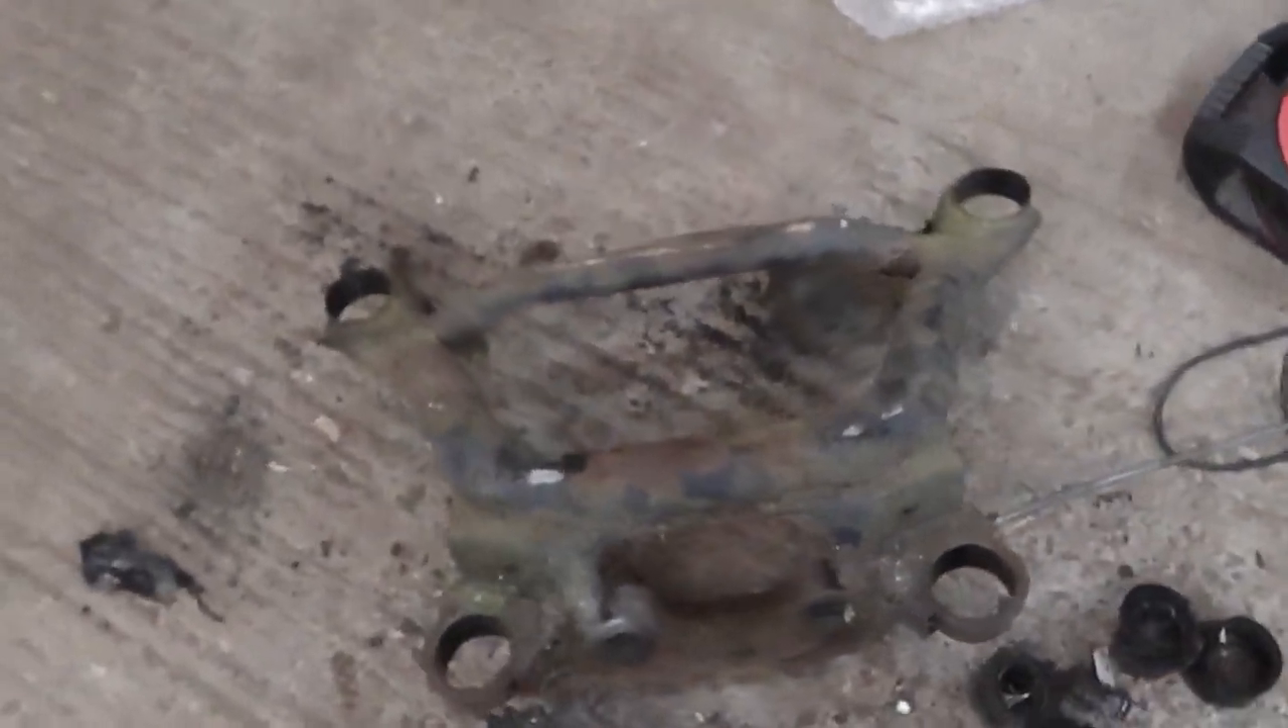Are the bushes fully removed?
Yes.